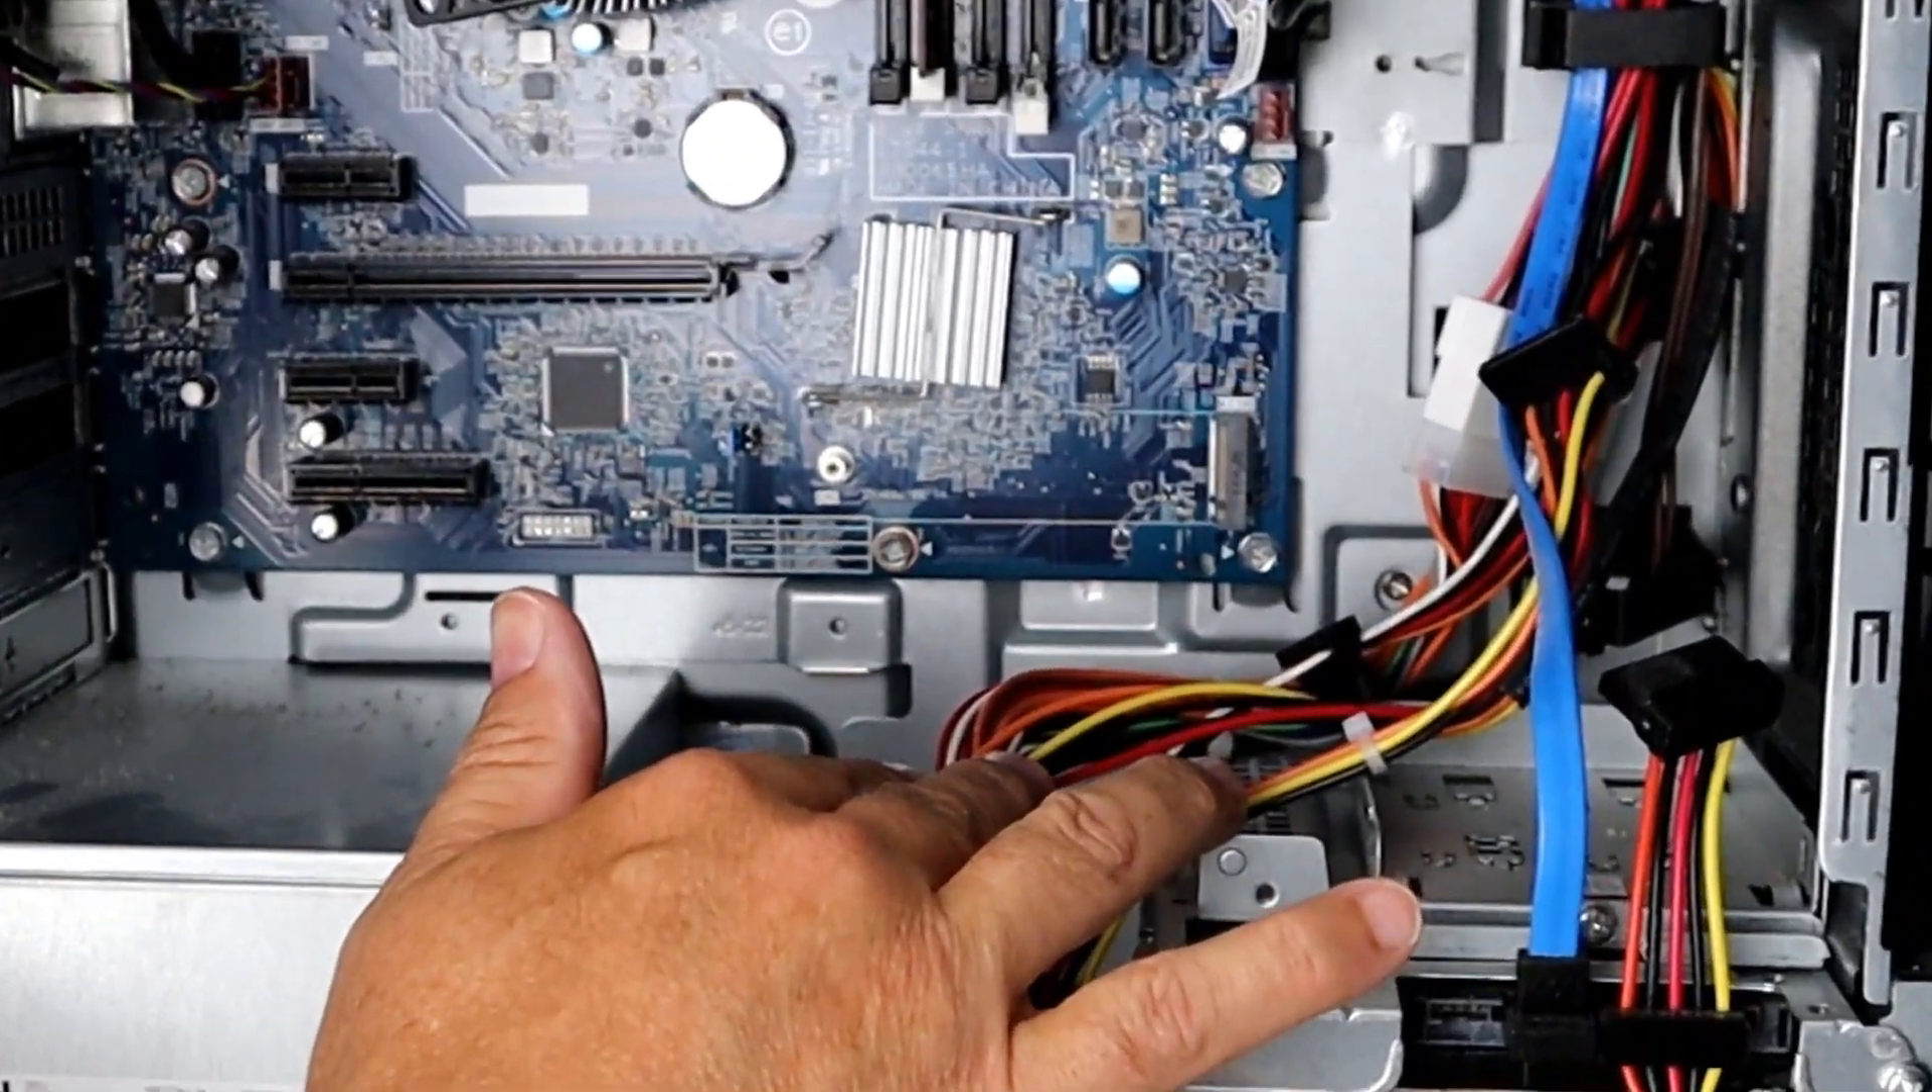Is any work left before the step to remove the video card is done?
No.